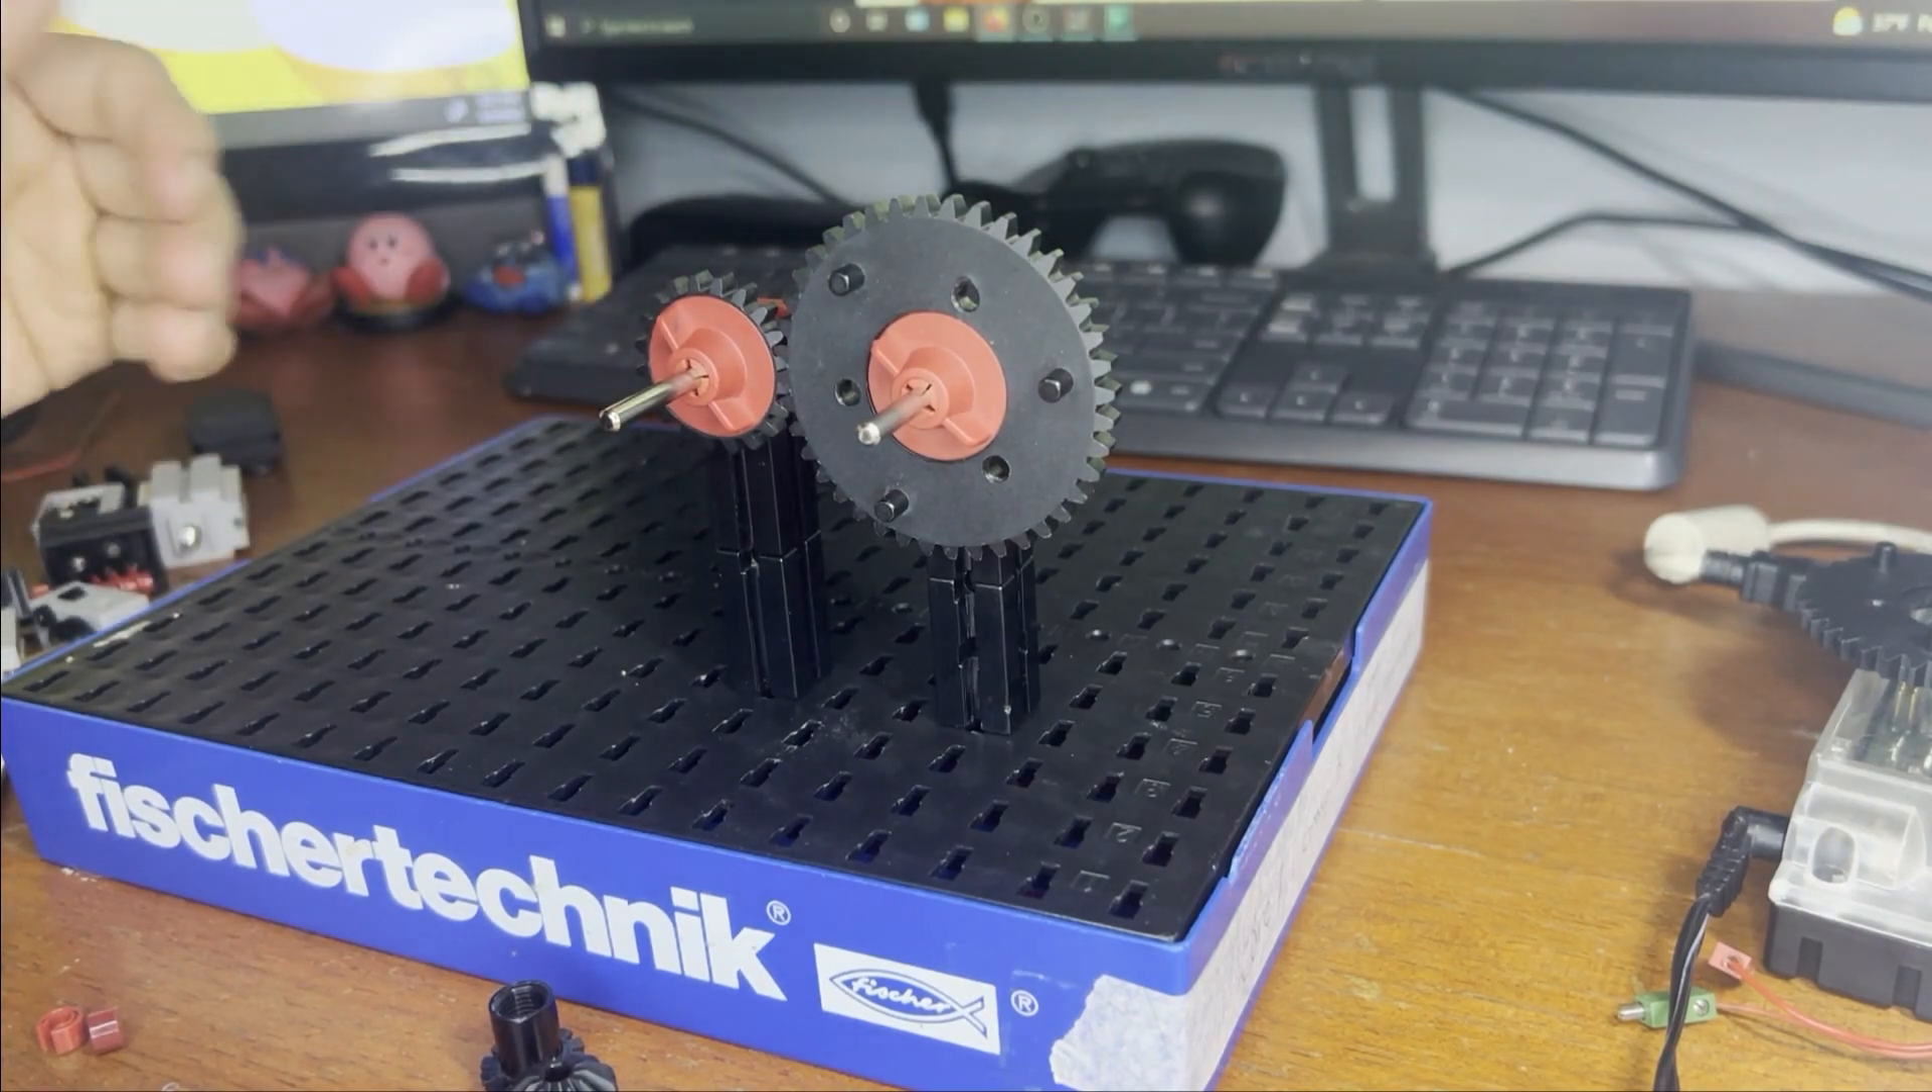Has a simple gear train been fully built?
Yes.